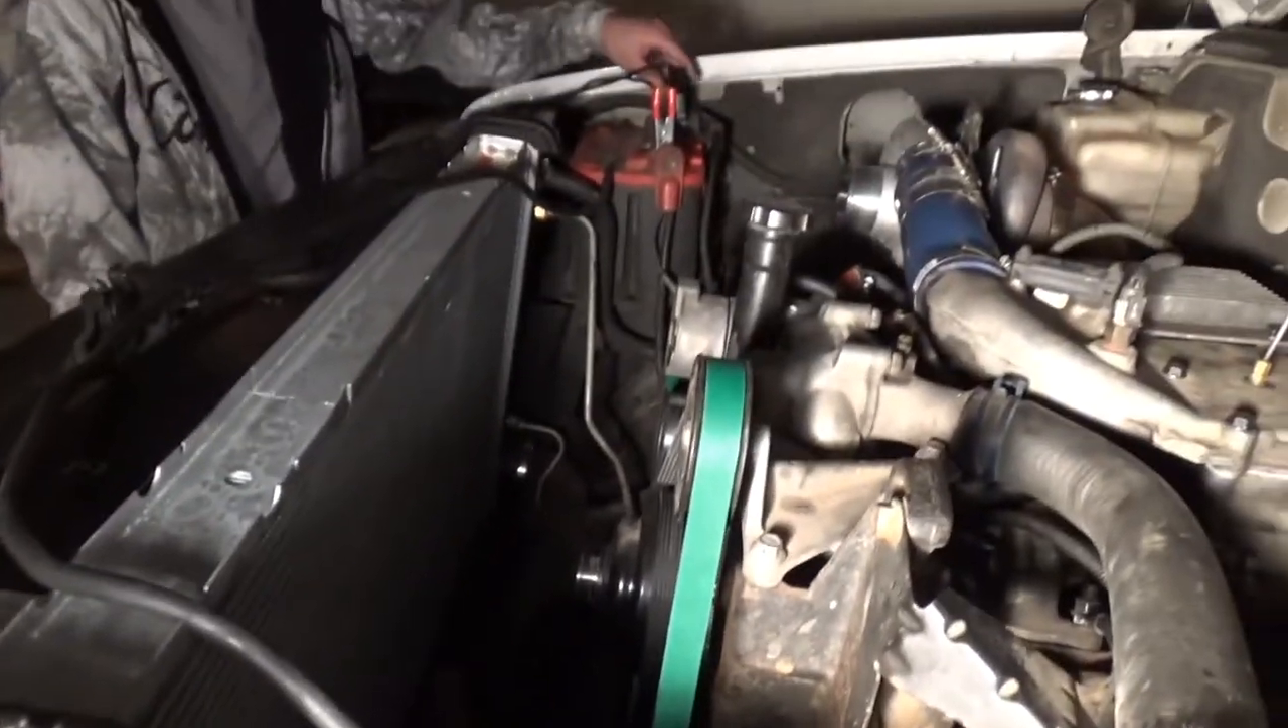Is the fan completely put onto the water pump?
No.